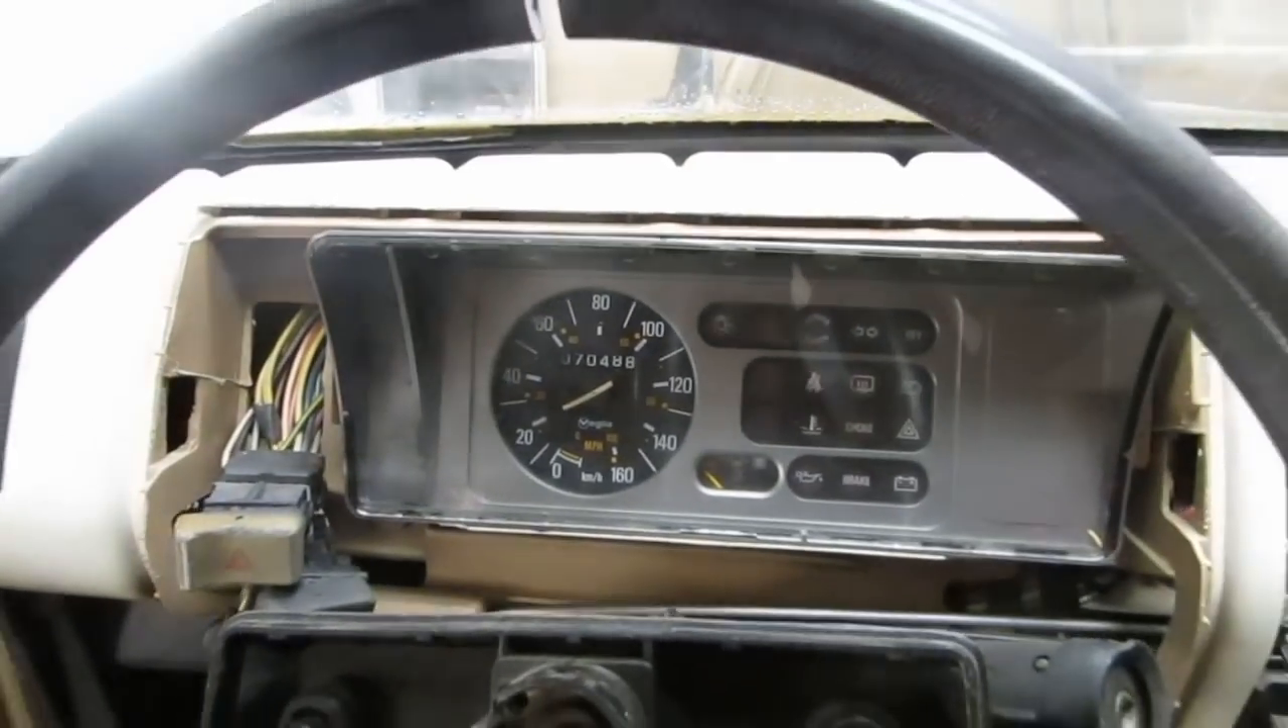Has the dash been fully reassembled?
No.